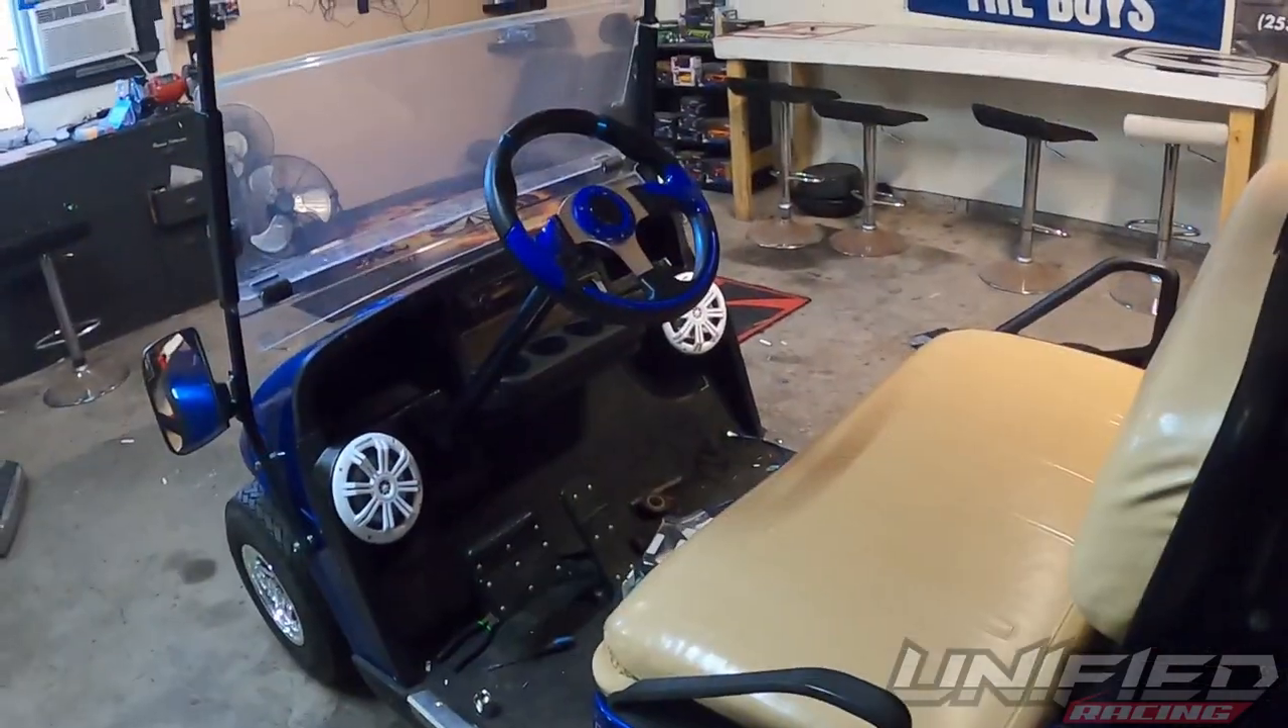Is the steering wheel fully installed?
Yes.